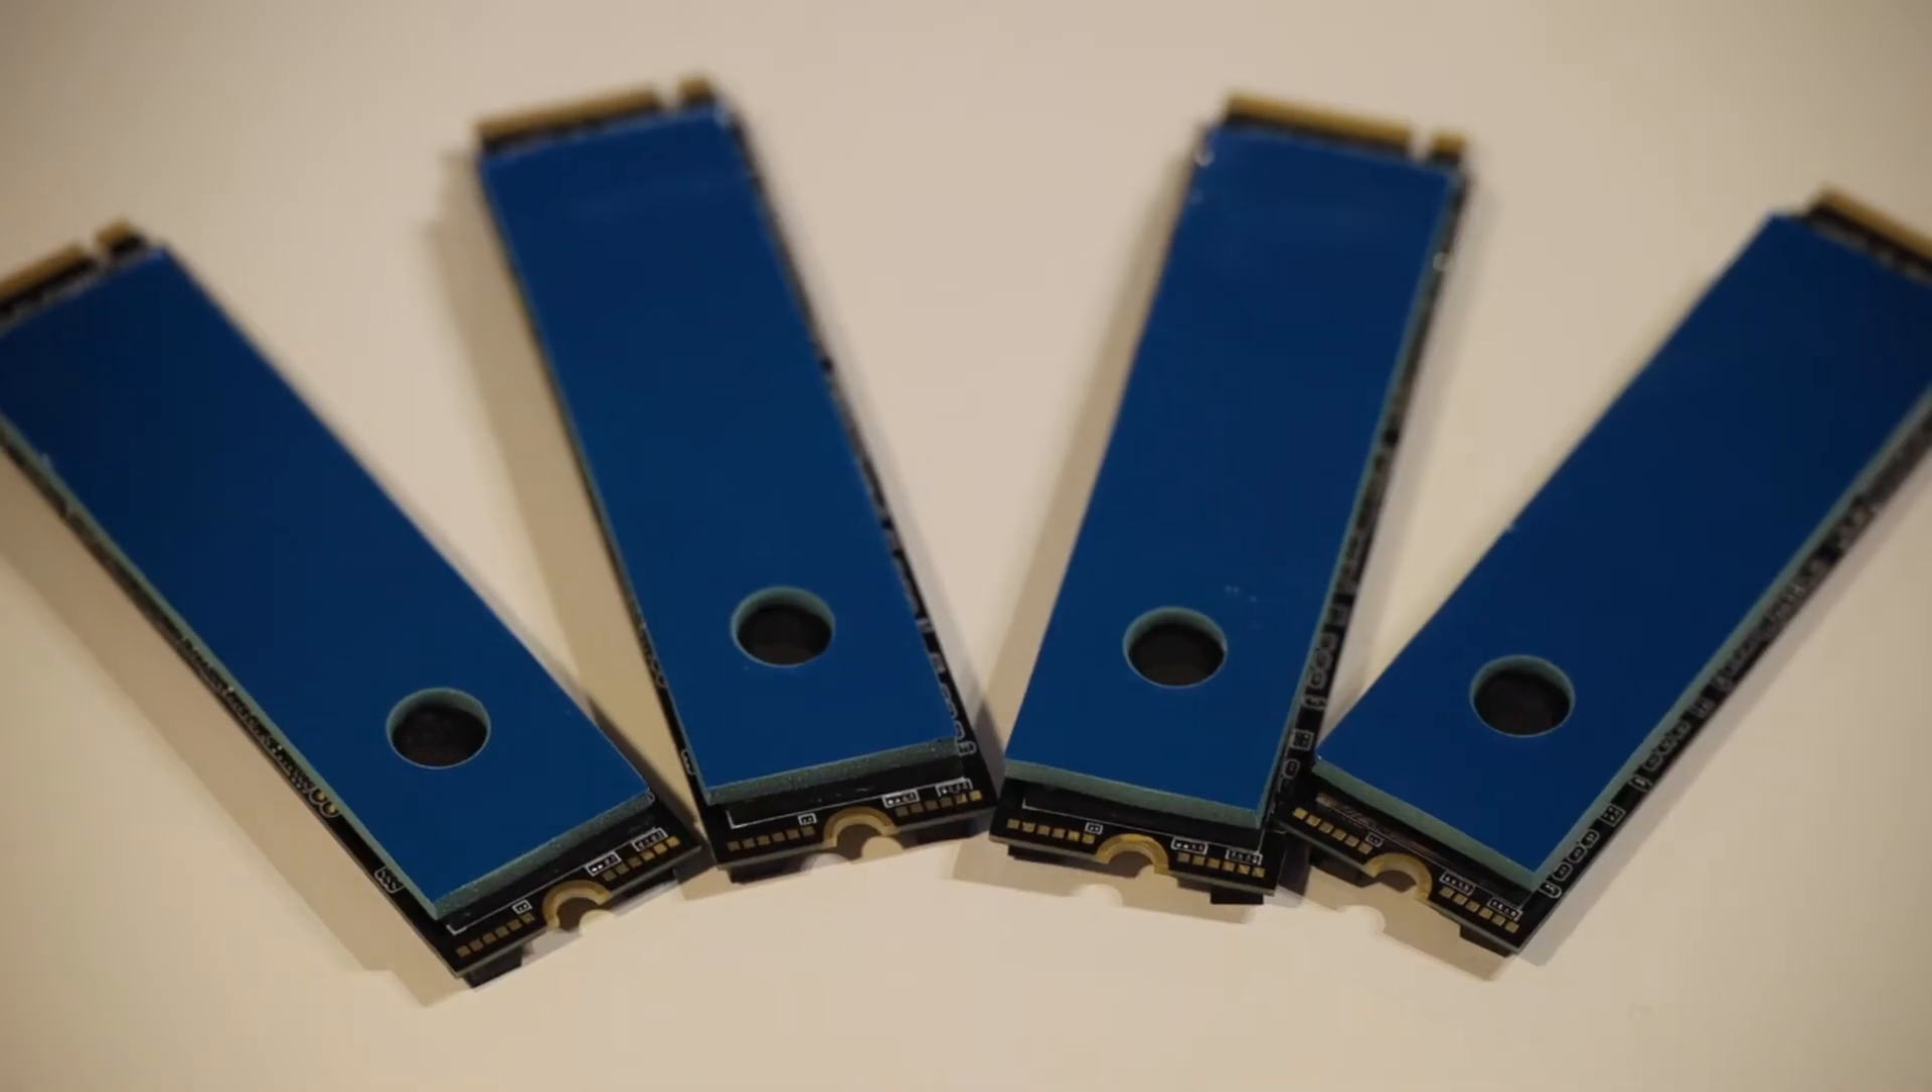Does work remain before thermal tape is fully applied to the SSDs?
No.